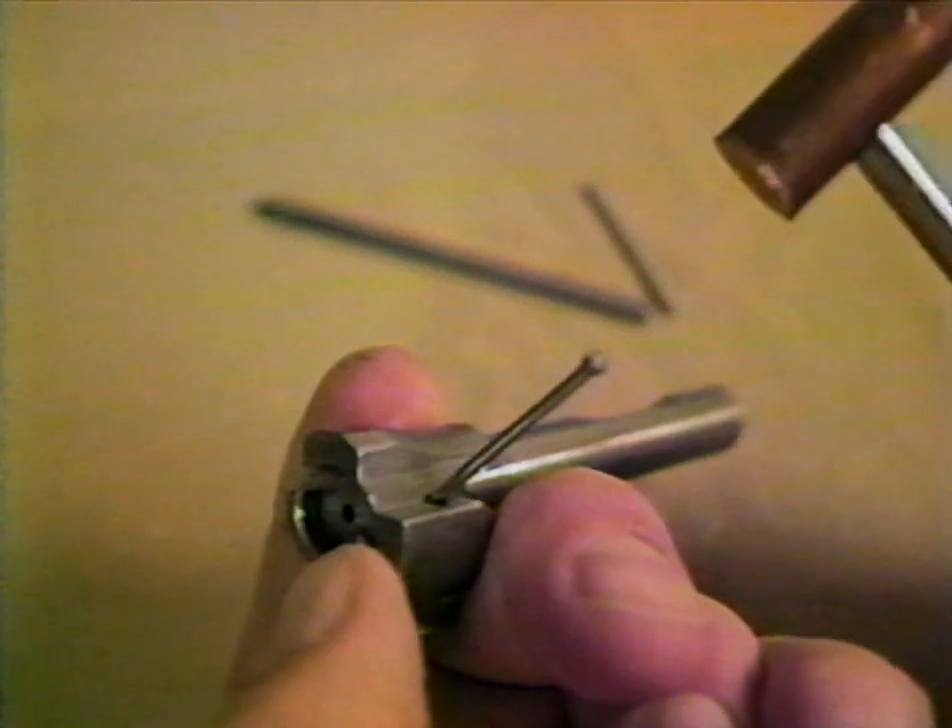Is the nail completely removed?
No.